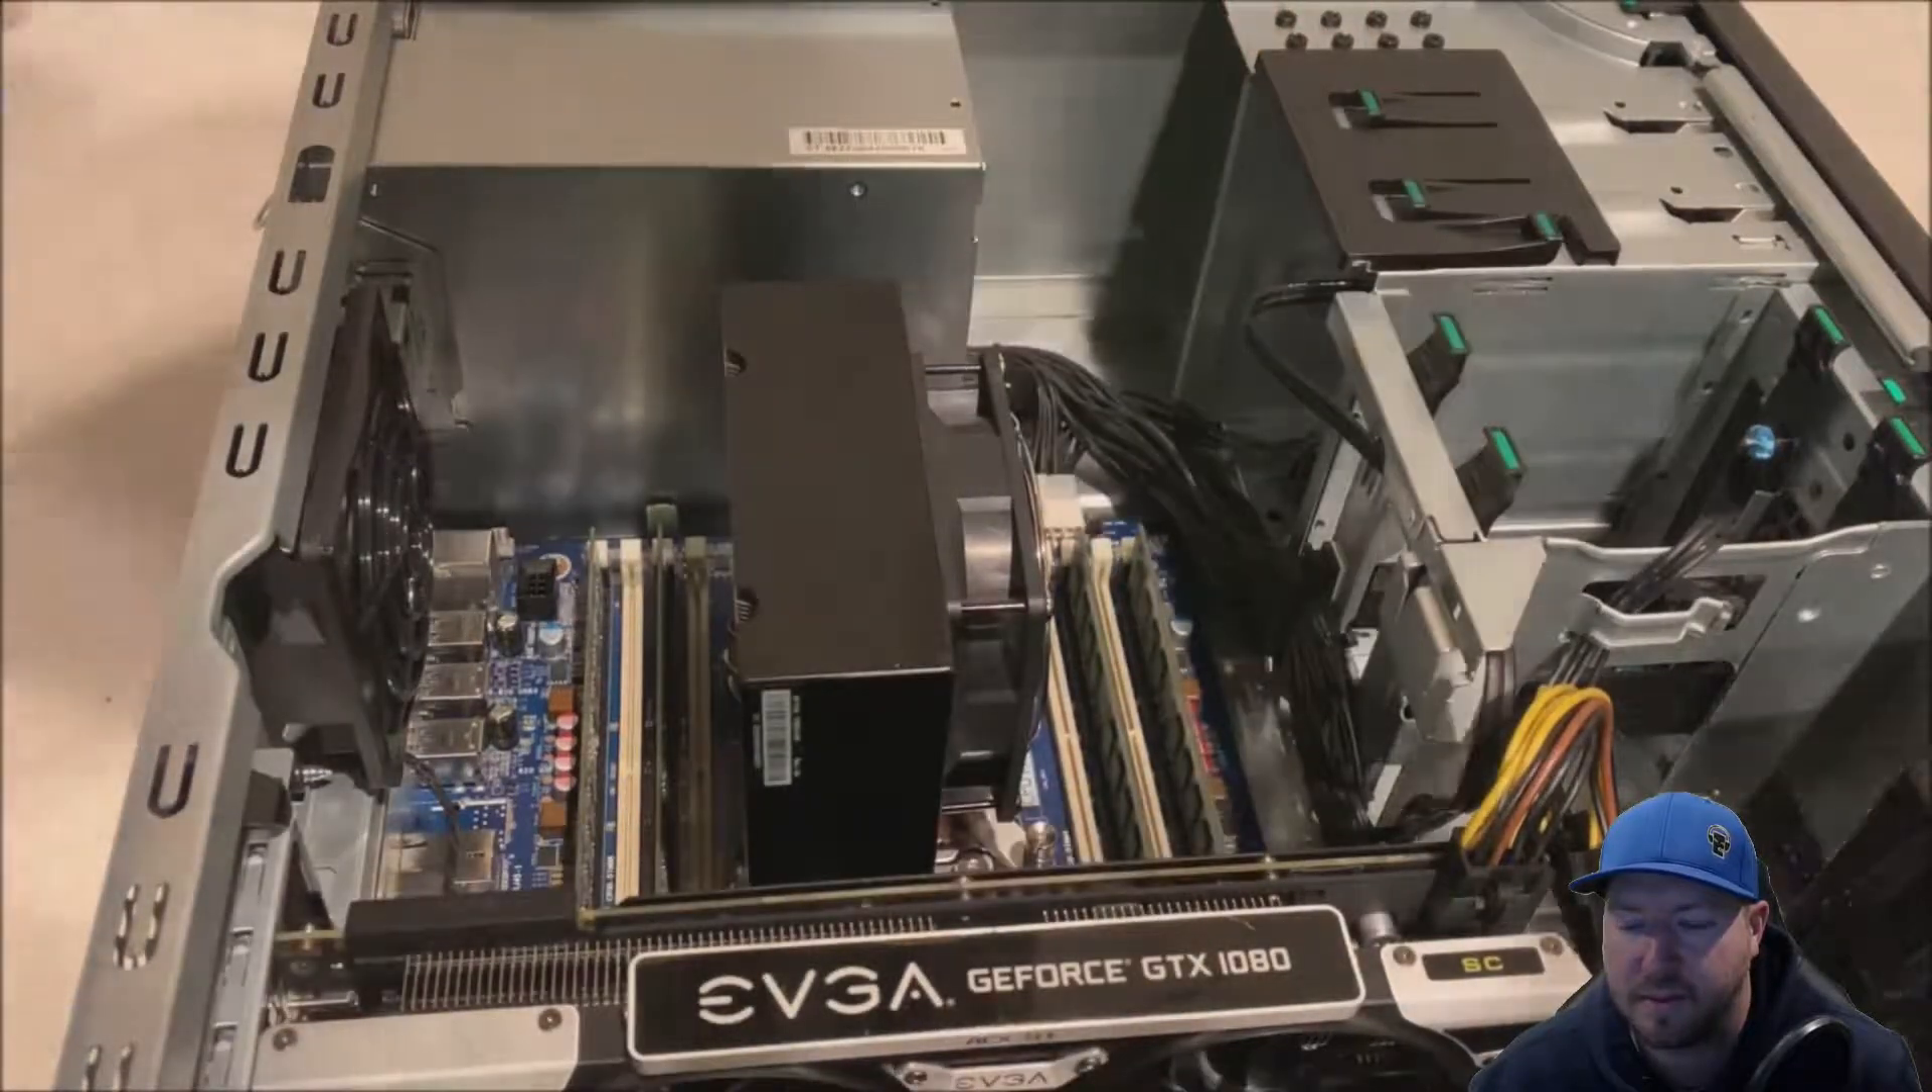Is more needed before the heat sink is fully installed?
No.